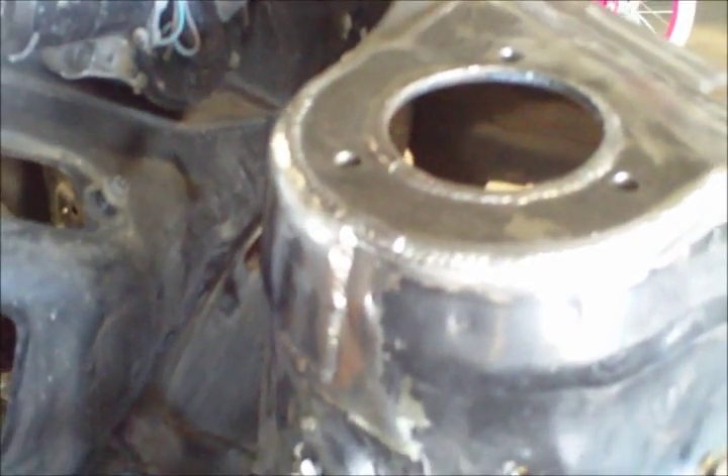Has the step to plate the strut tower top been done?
Yes.